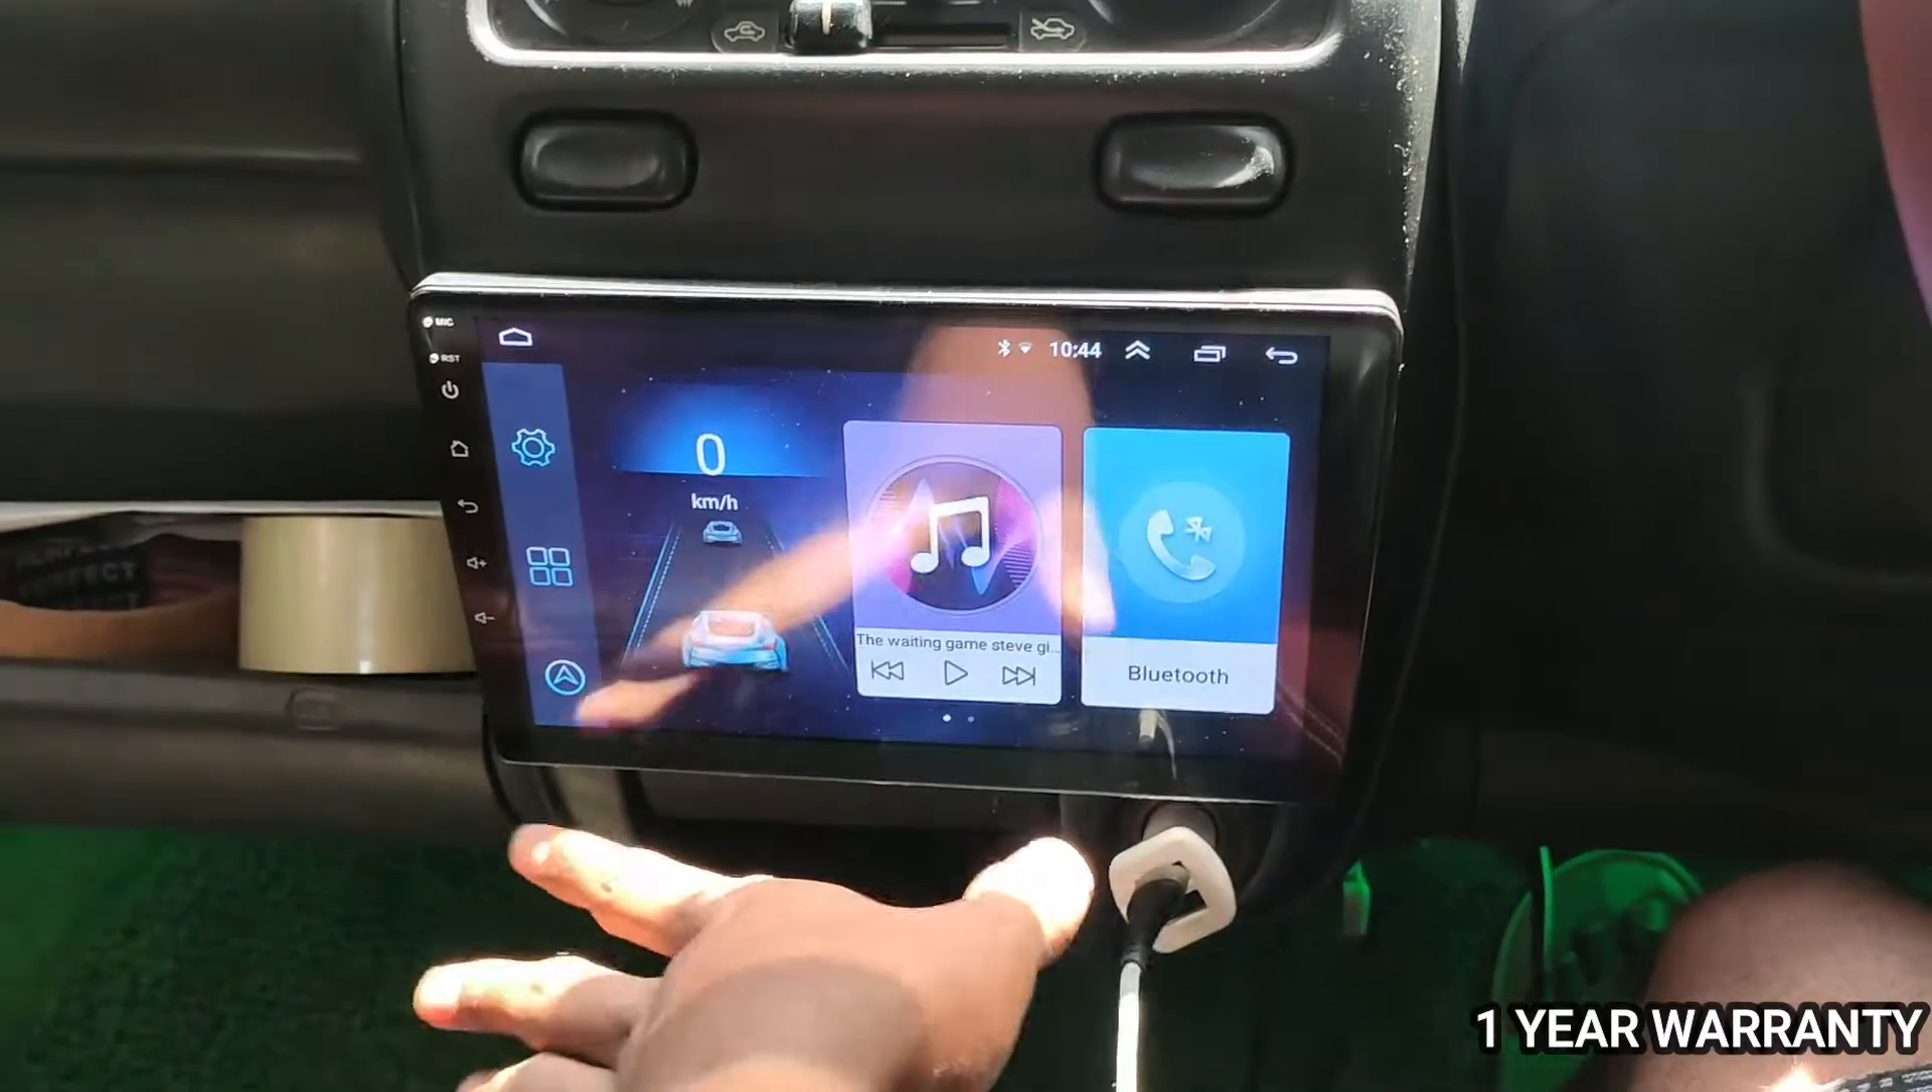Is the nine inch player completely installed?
Yes.